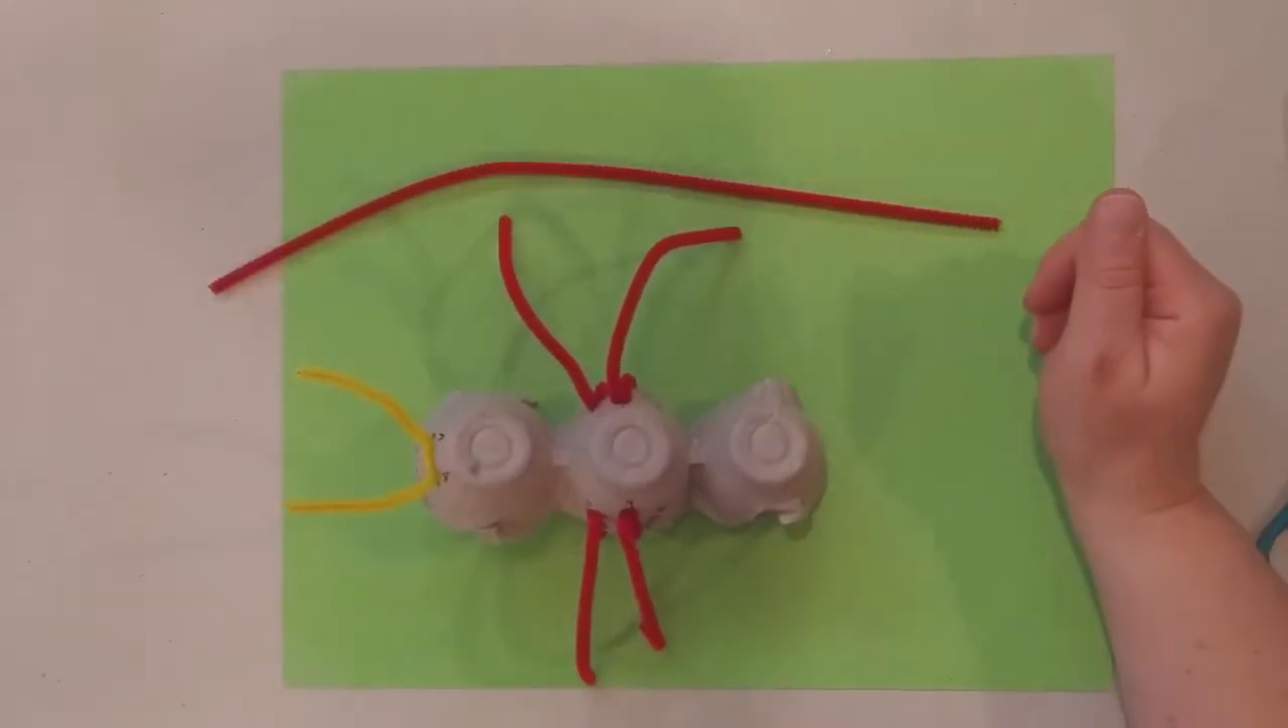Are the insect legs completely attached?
No.